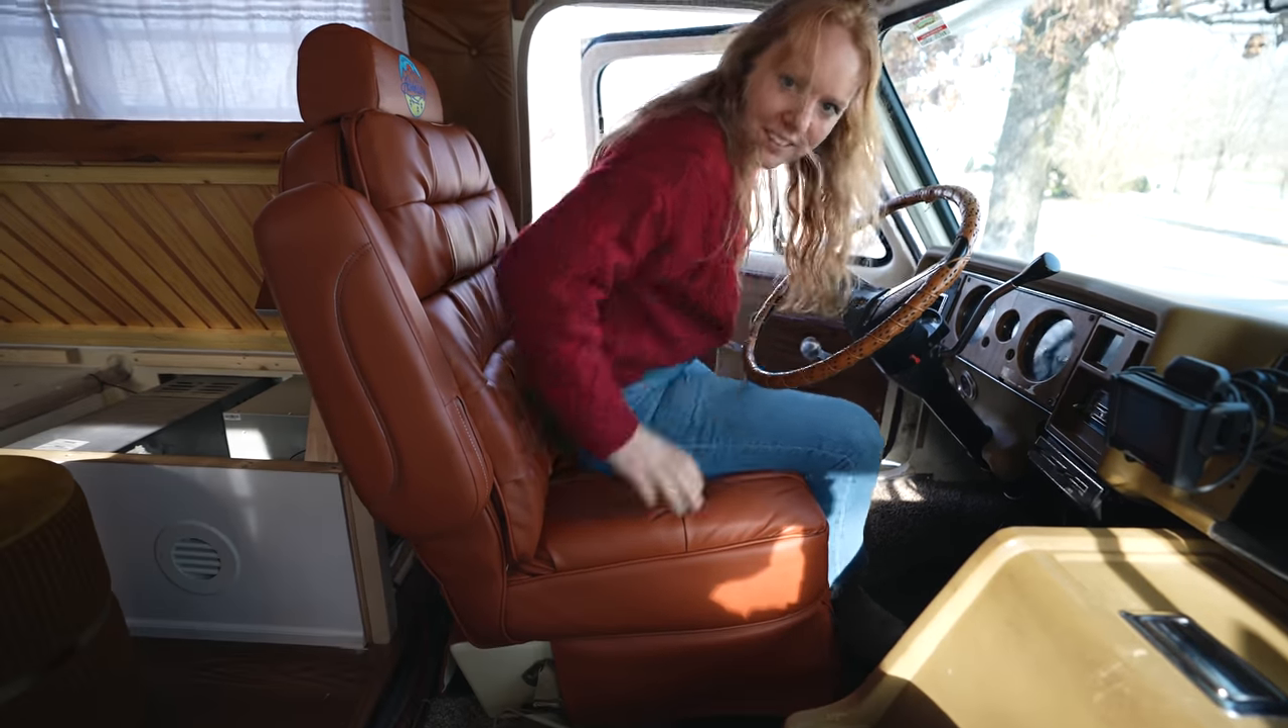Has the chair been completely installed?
Yes.